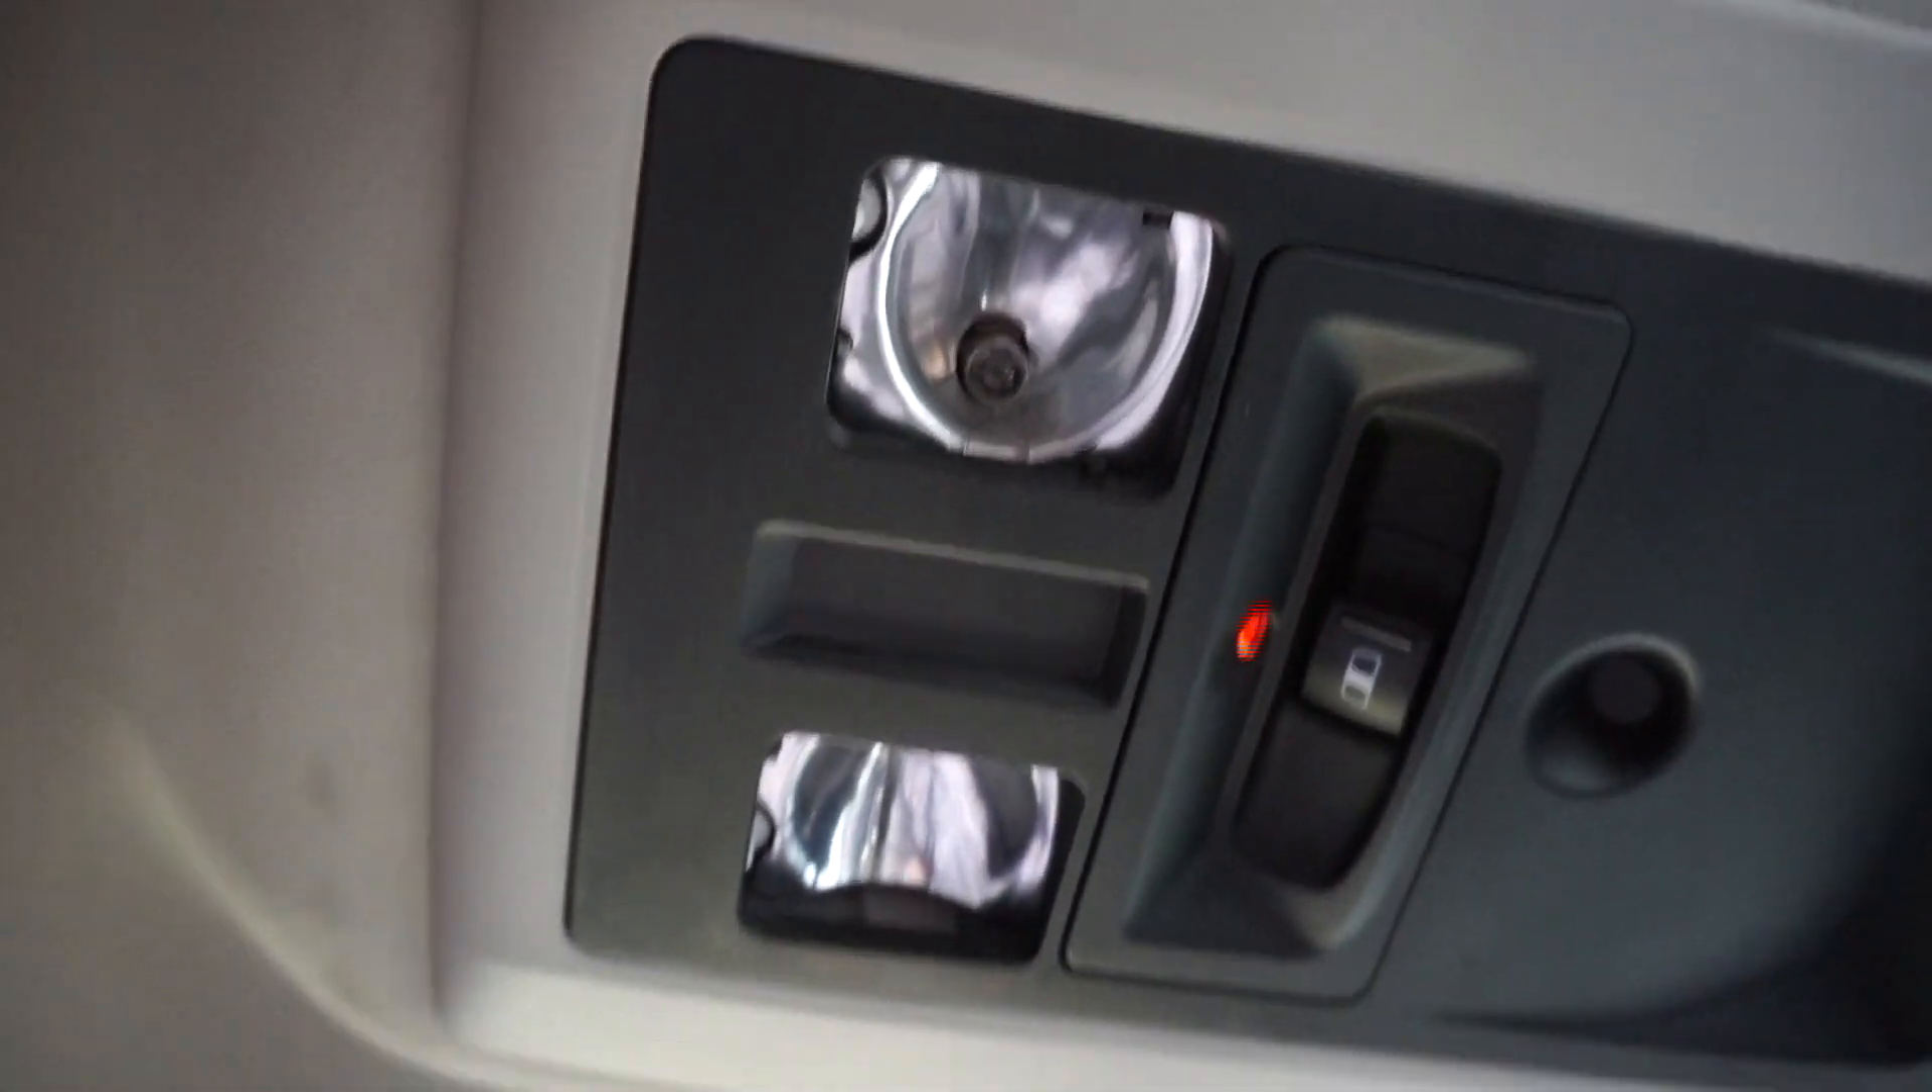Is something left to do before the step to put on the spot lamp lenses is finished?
Yes.